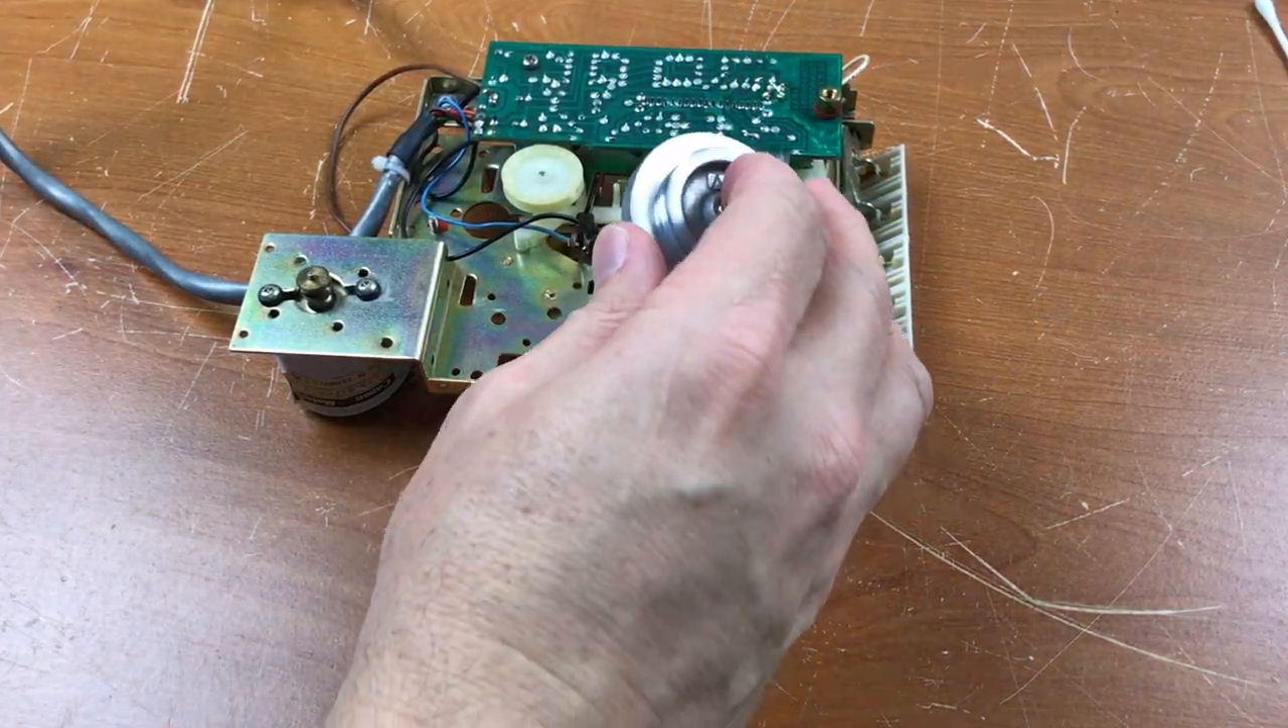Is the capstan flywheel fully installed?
No.